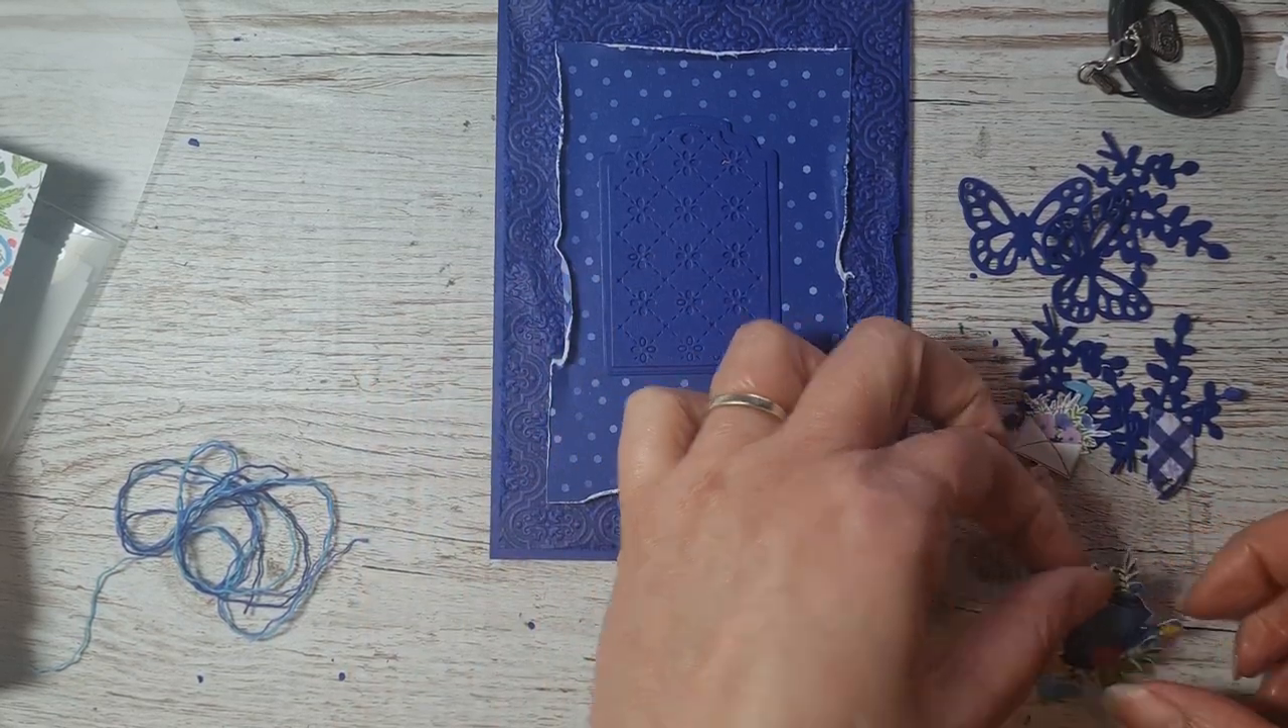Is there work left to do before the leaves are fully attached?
Yes.